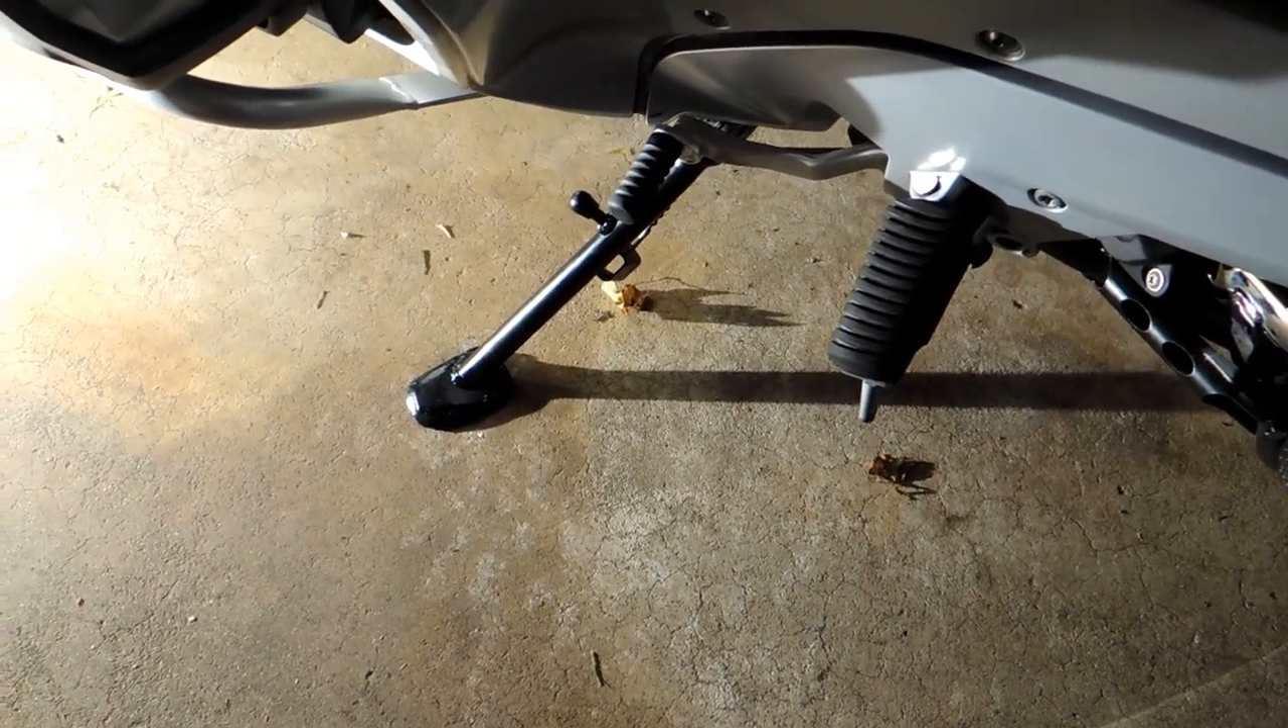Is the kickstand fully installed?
Yes.